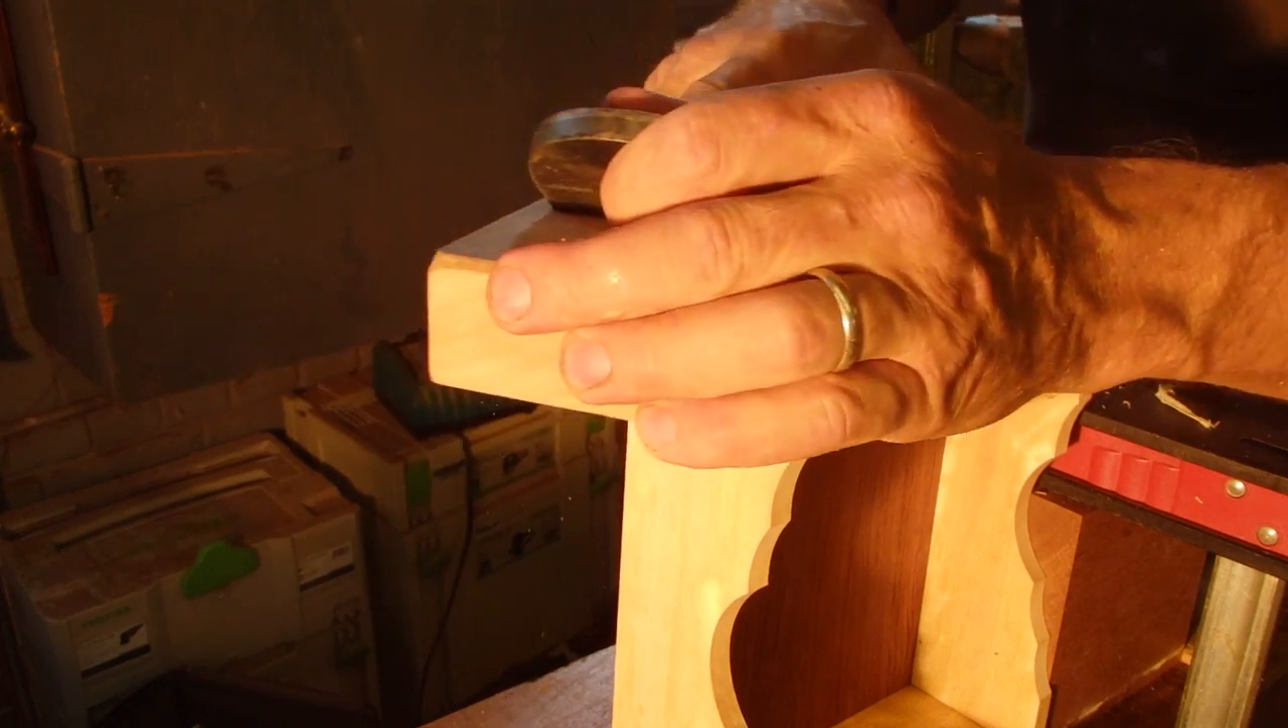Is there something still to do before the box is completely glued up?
No.